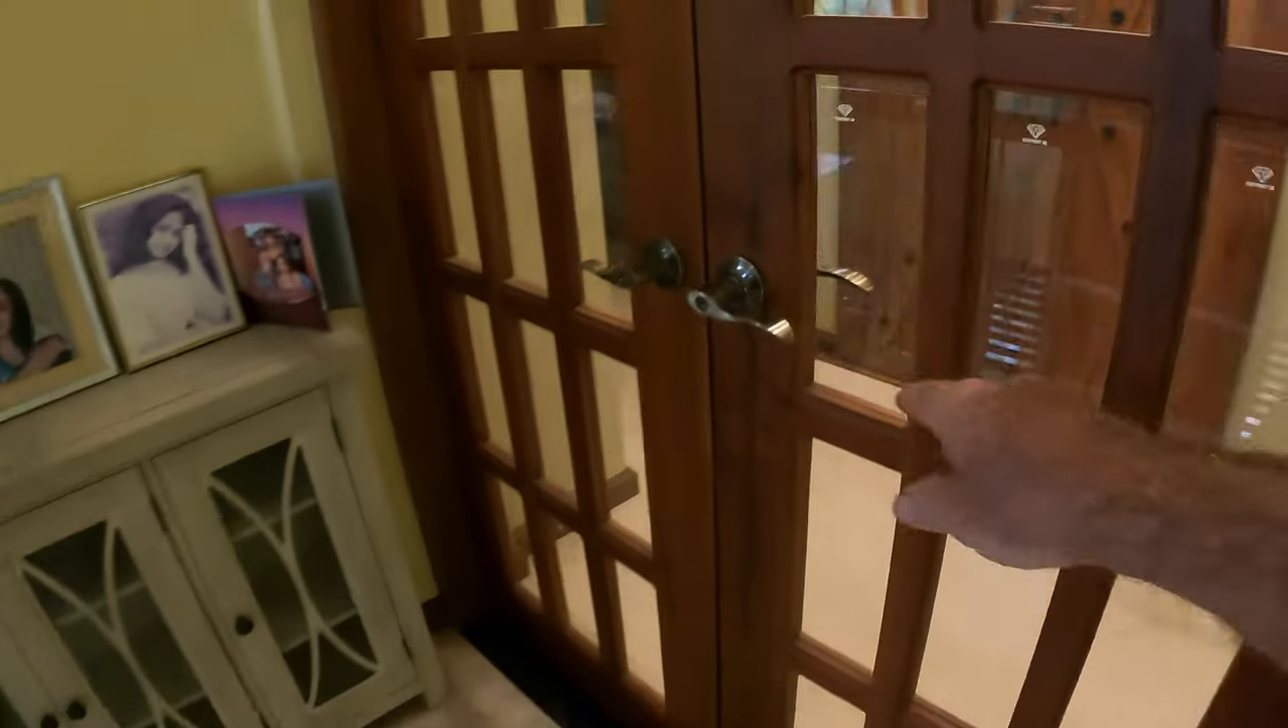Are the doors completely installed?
Yes.